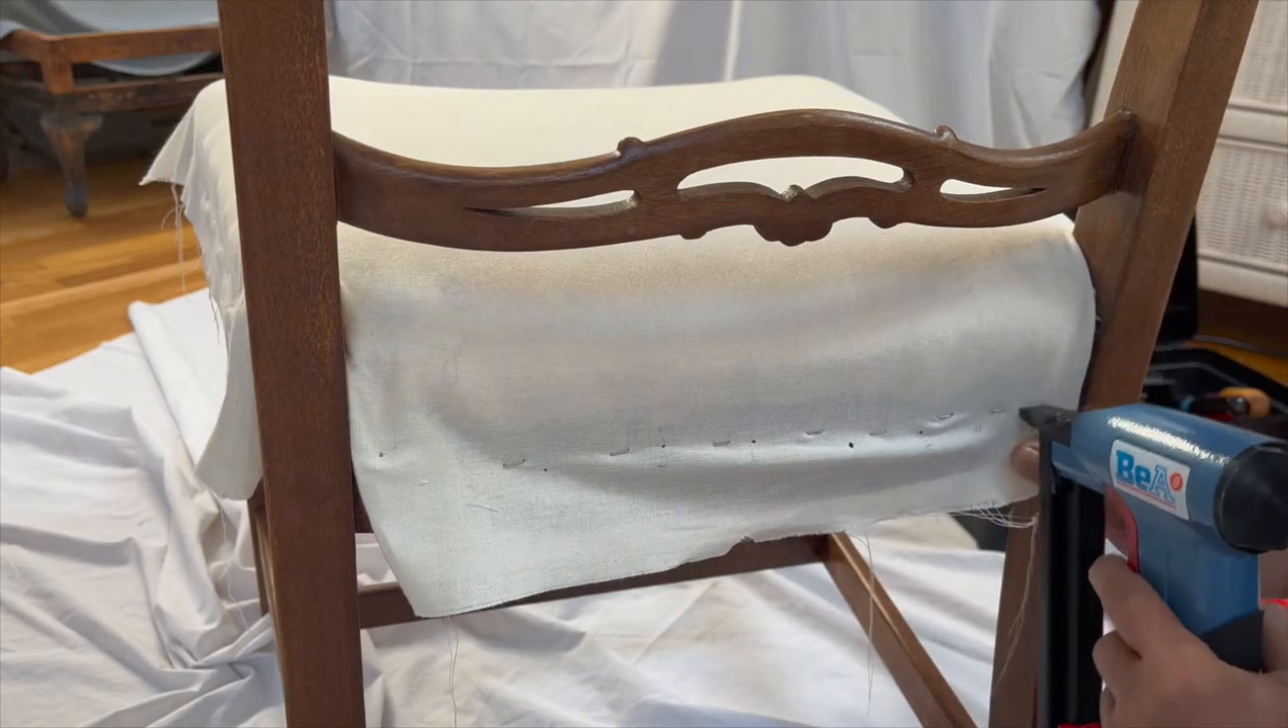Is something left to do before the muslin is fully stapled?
Yes.